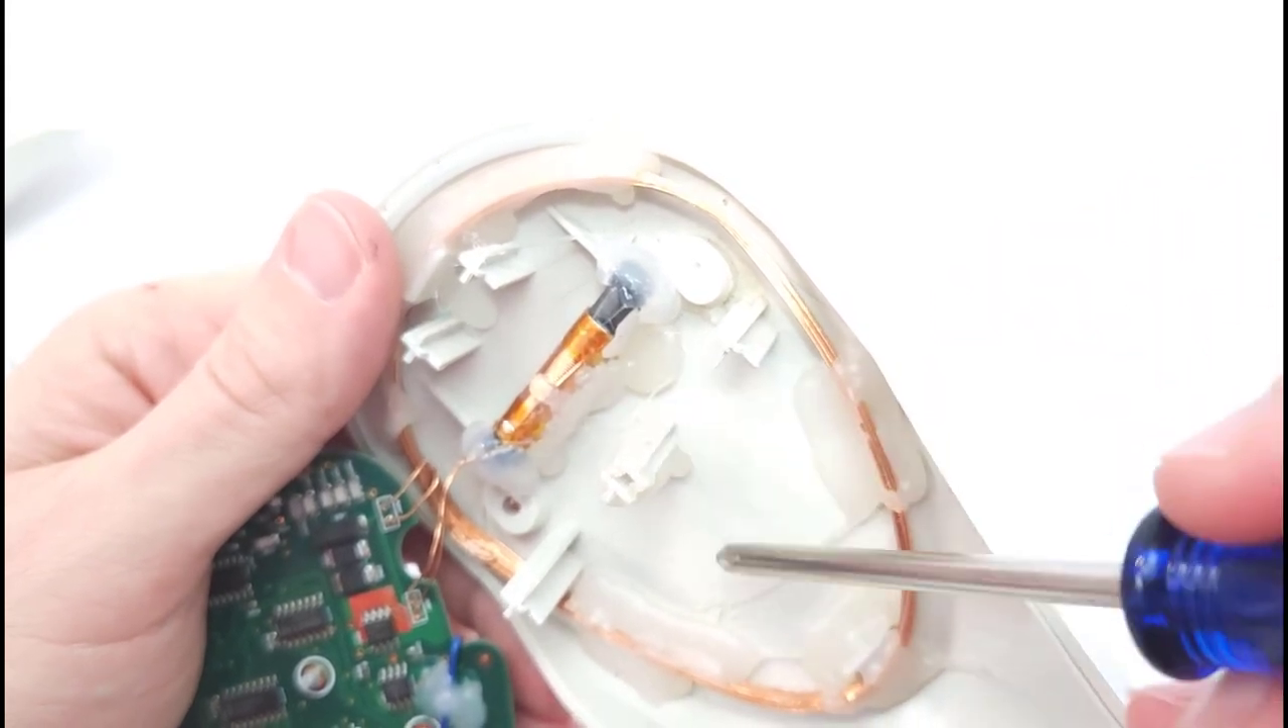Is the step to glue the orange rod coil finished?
Yes.